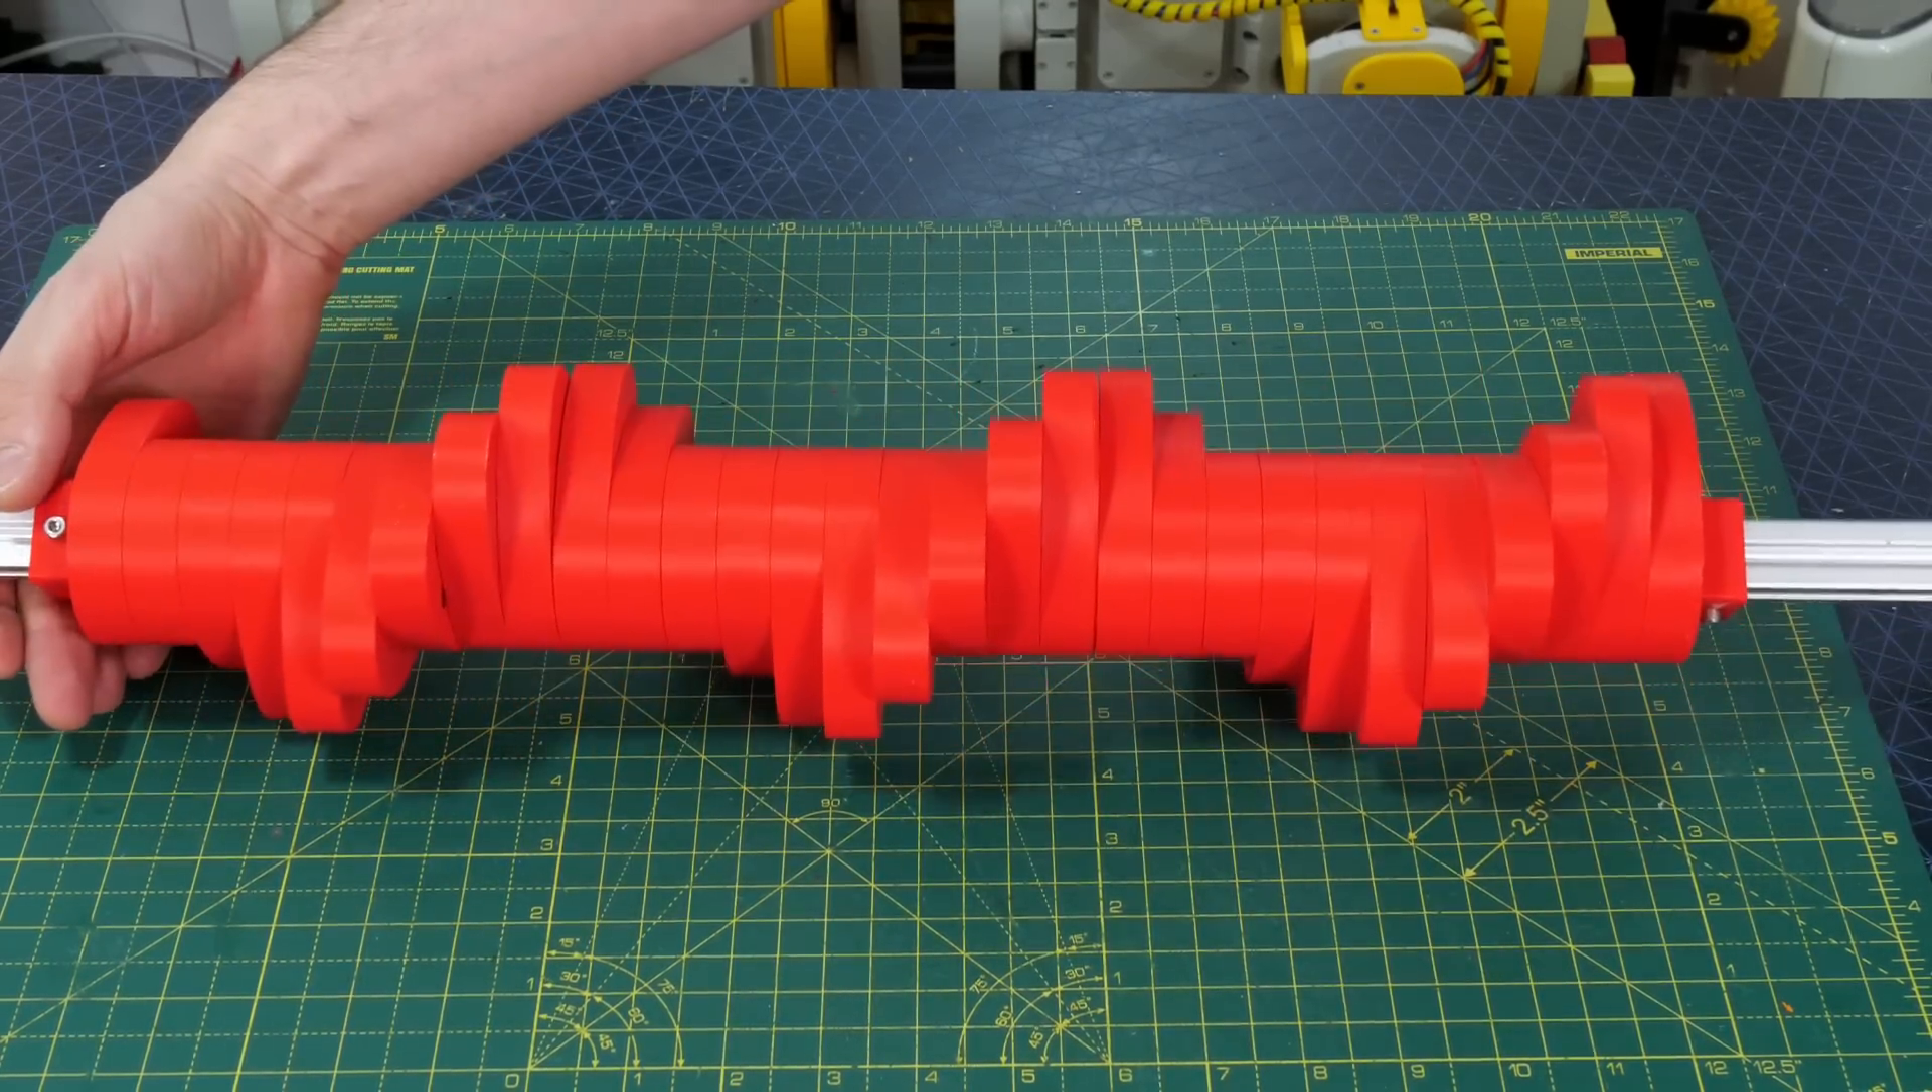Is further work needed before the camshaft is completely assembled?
No.